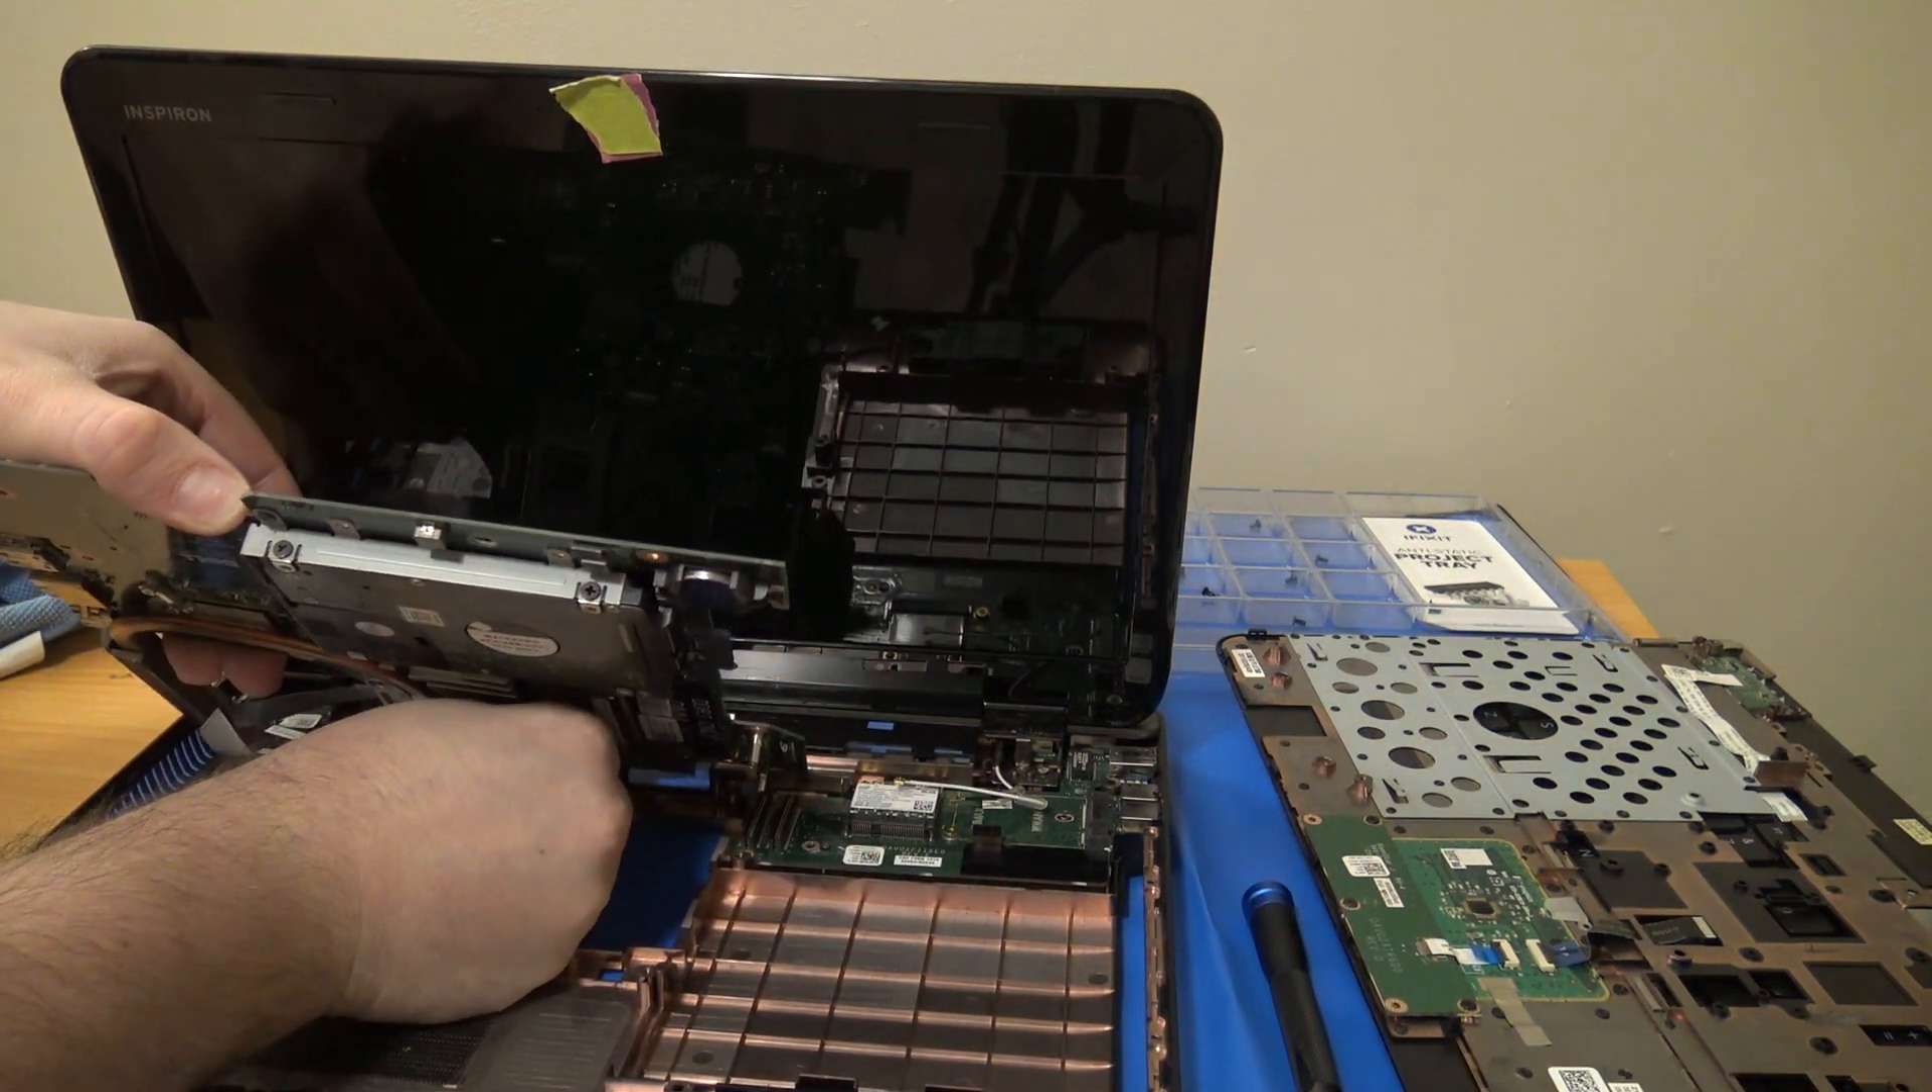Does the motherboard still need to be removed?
Yes.